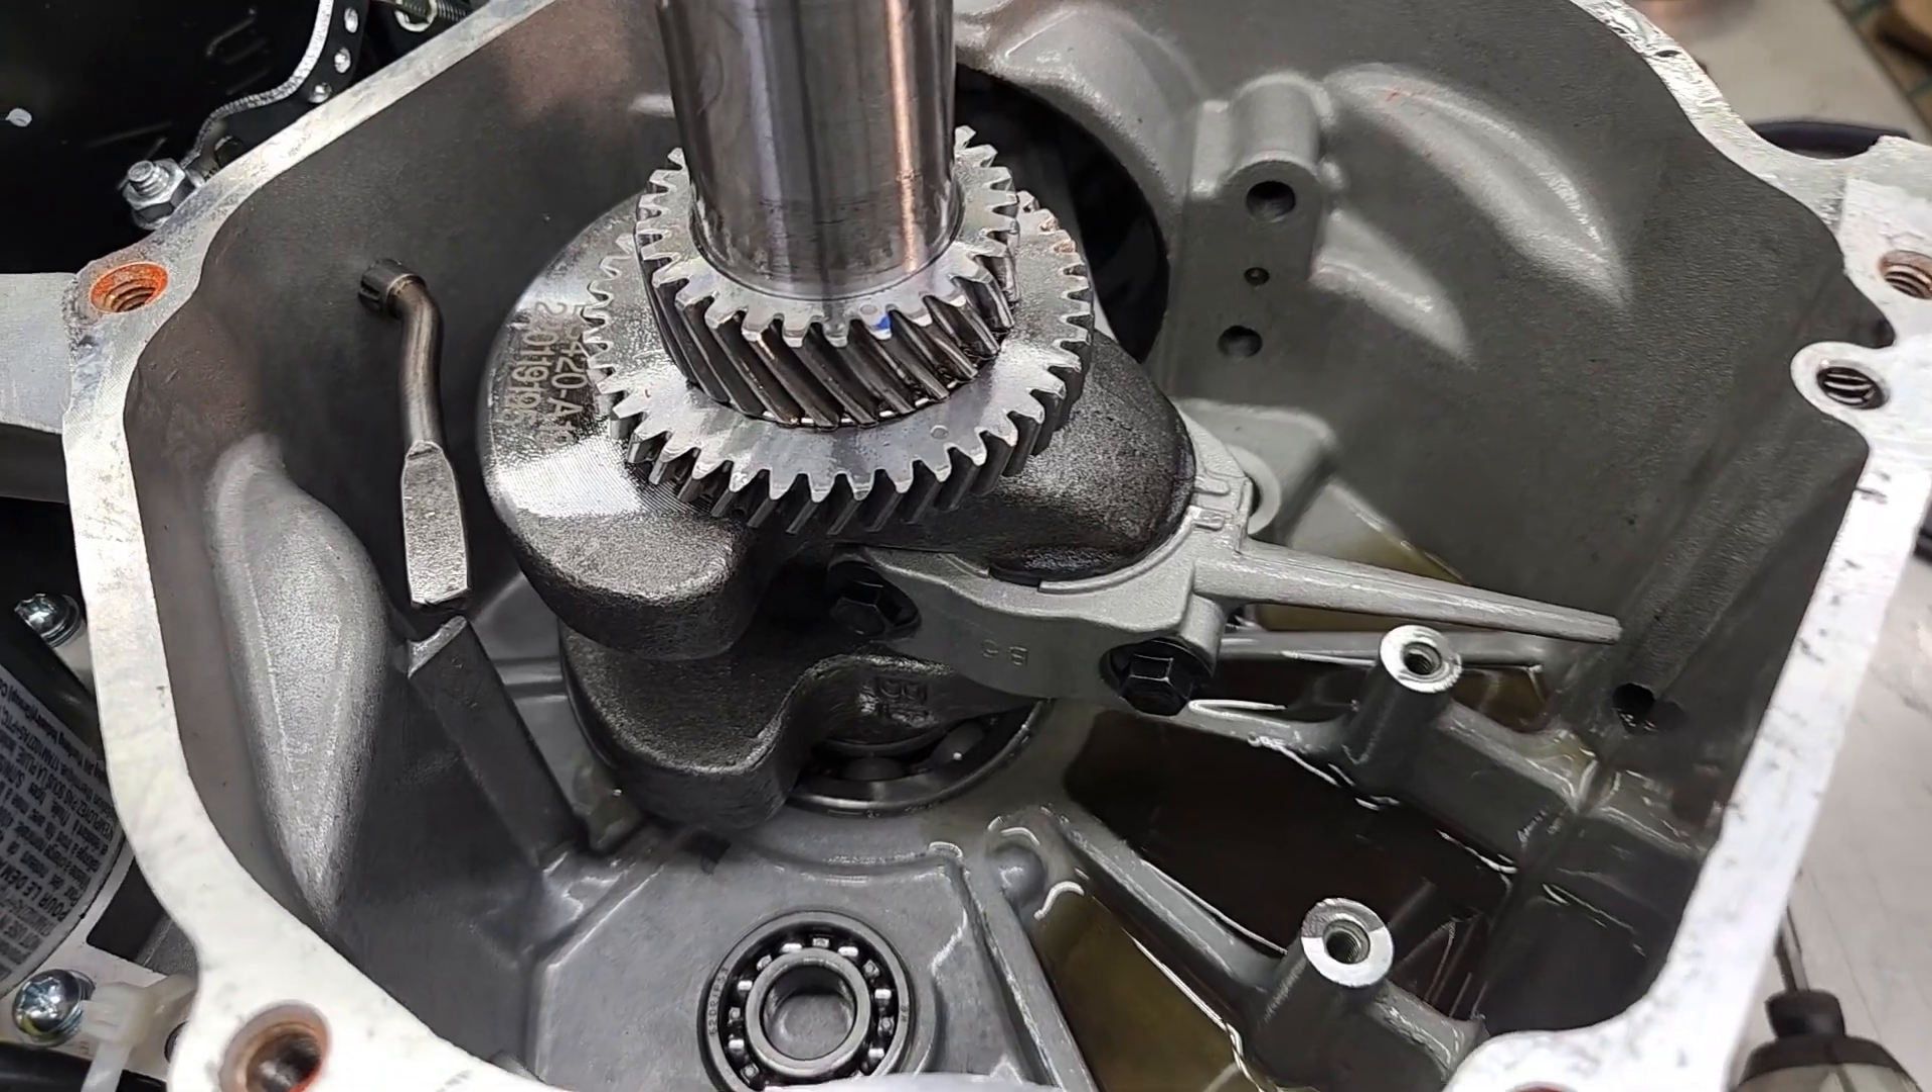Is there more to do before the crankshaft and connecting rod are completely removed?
Yes.